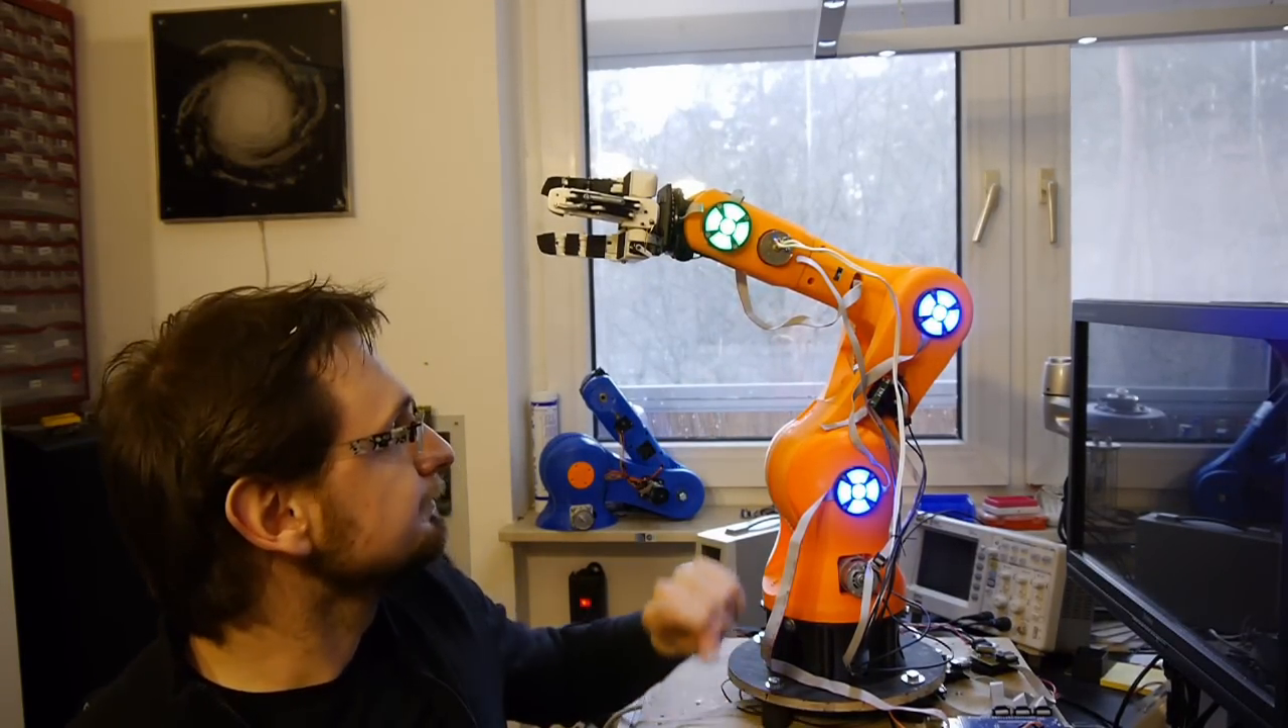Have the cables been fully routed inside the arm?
No.